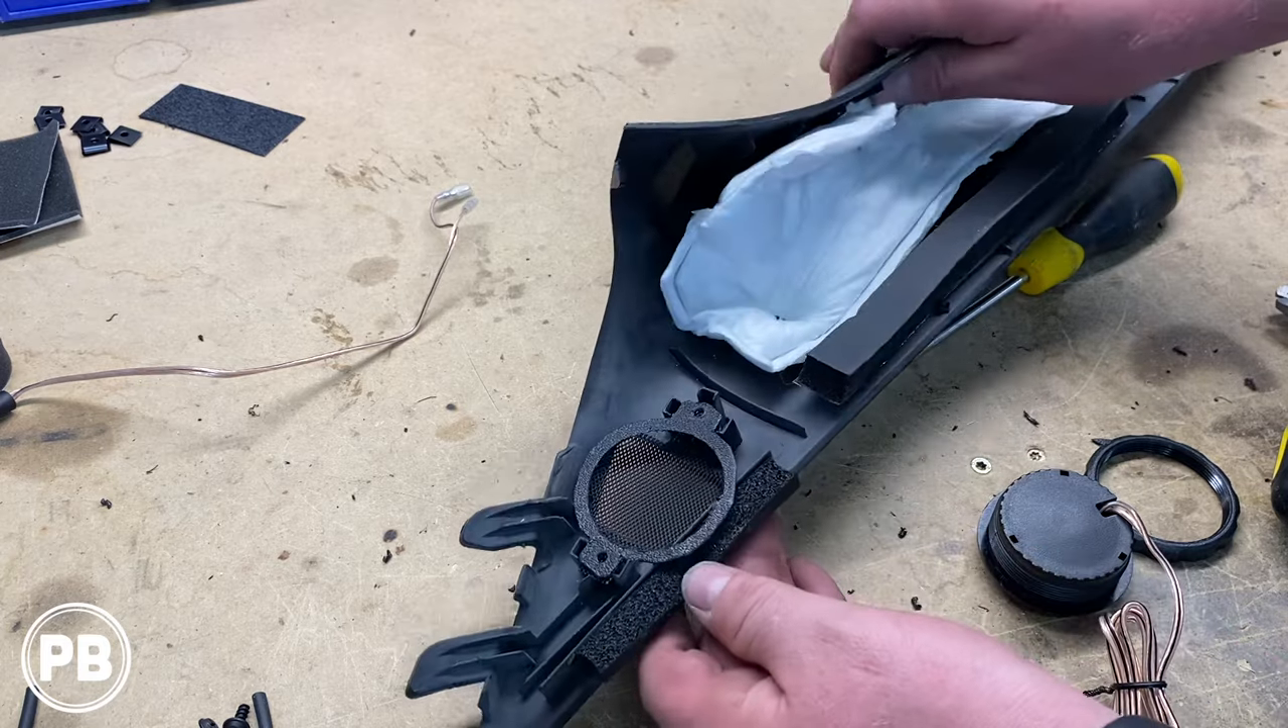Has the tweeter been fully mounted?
No.